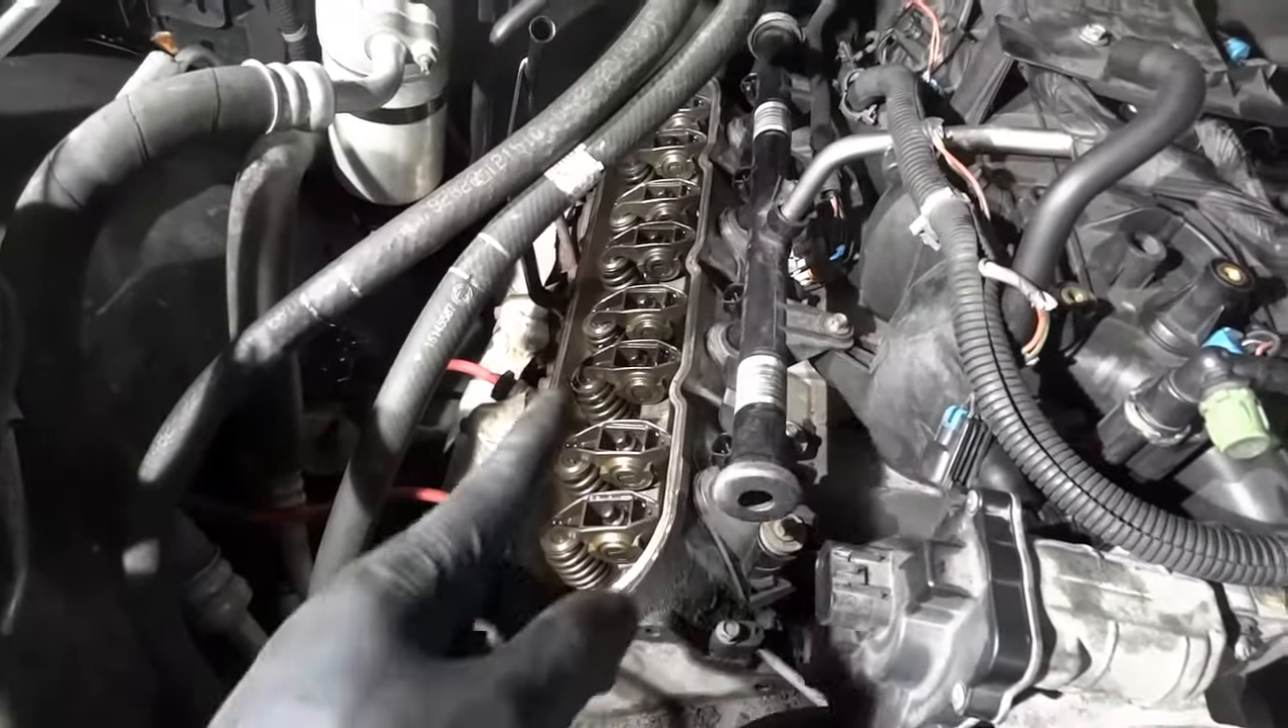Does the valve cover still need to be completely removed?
No.